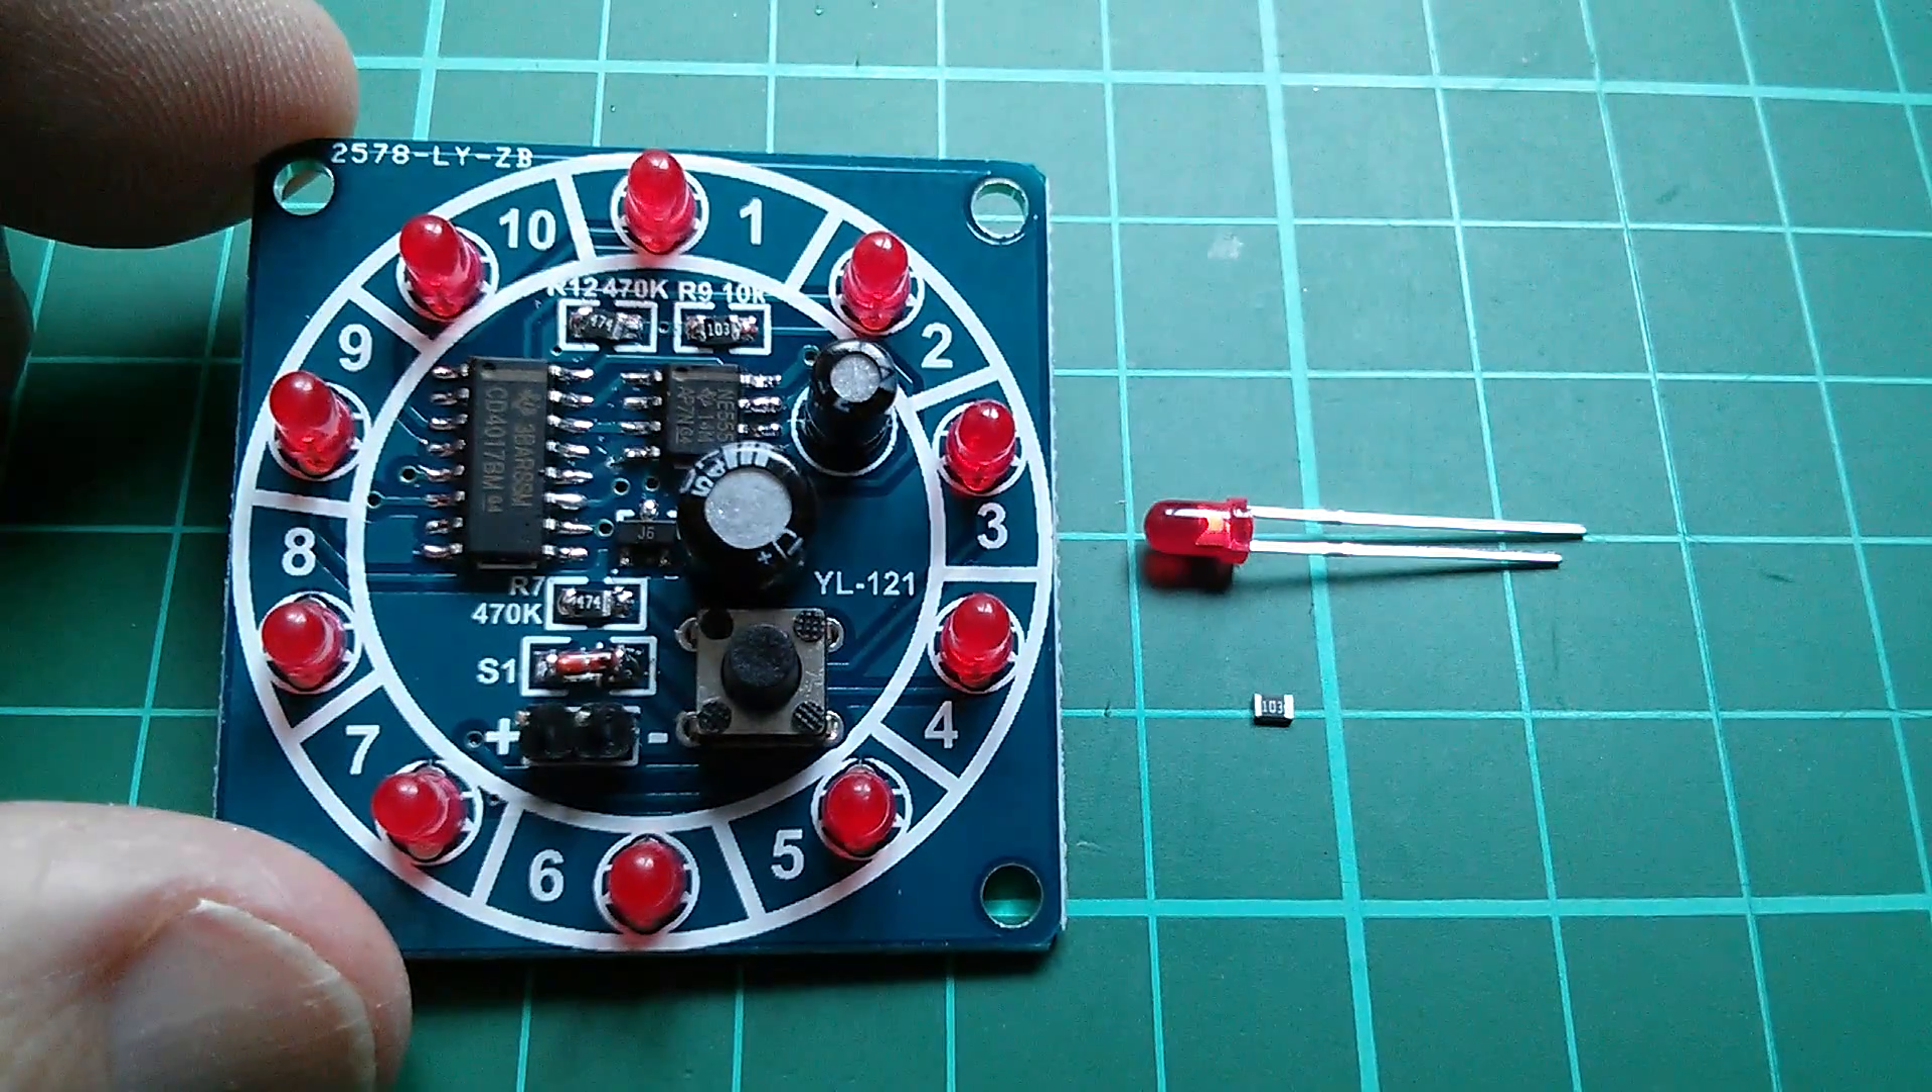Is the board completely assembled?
Yes.